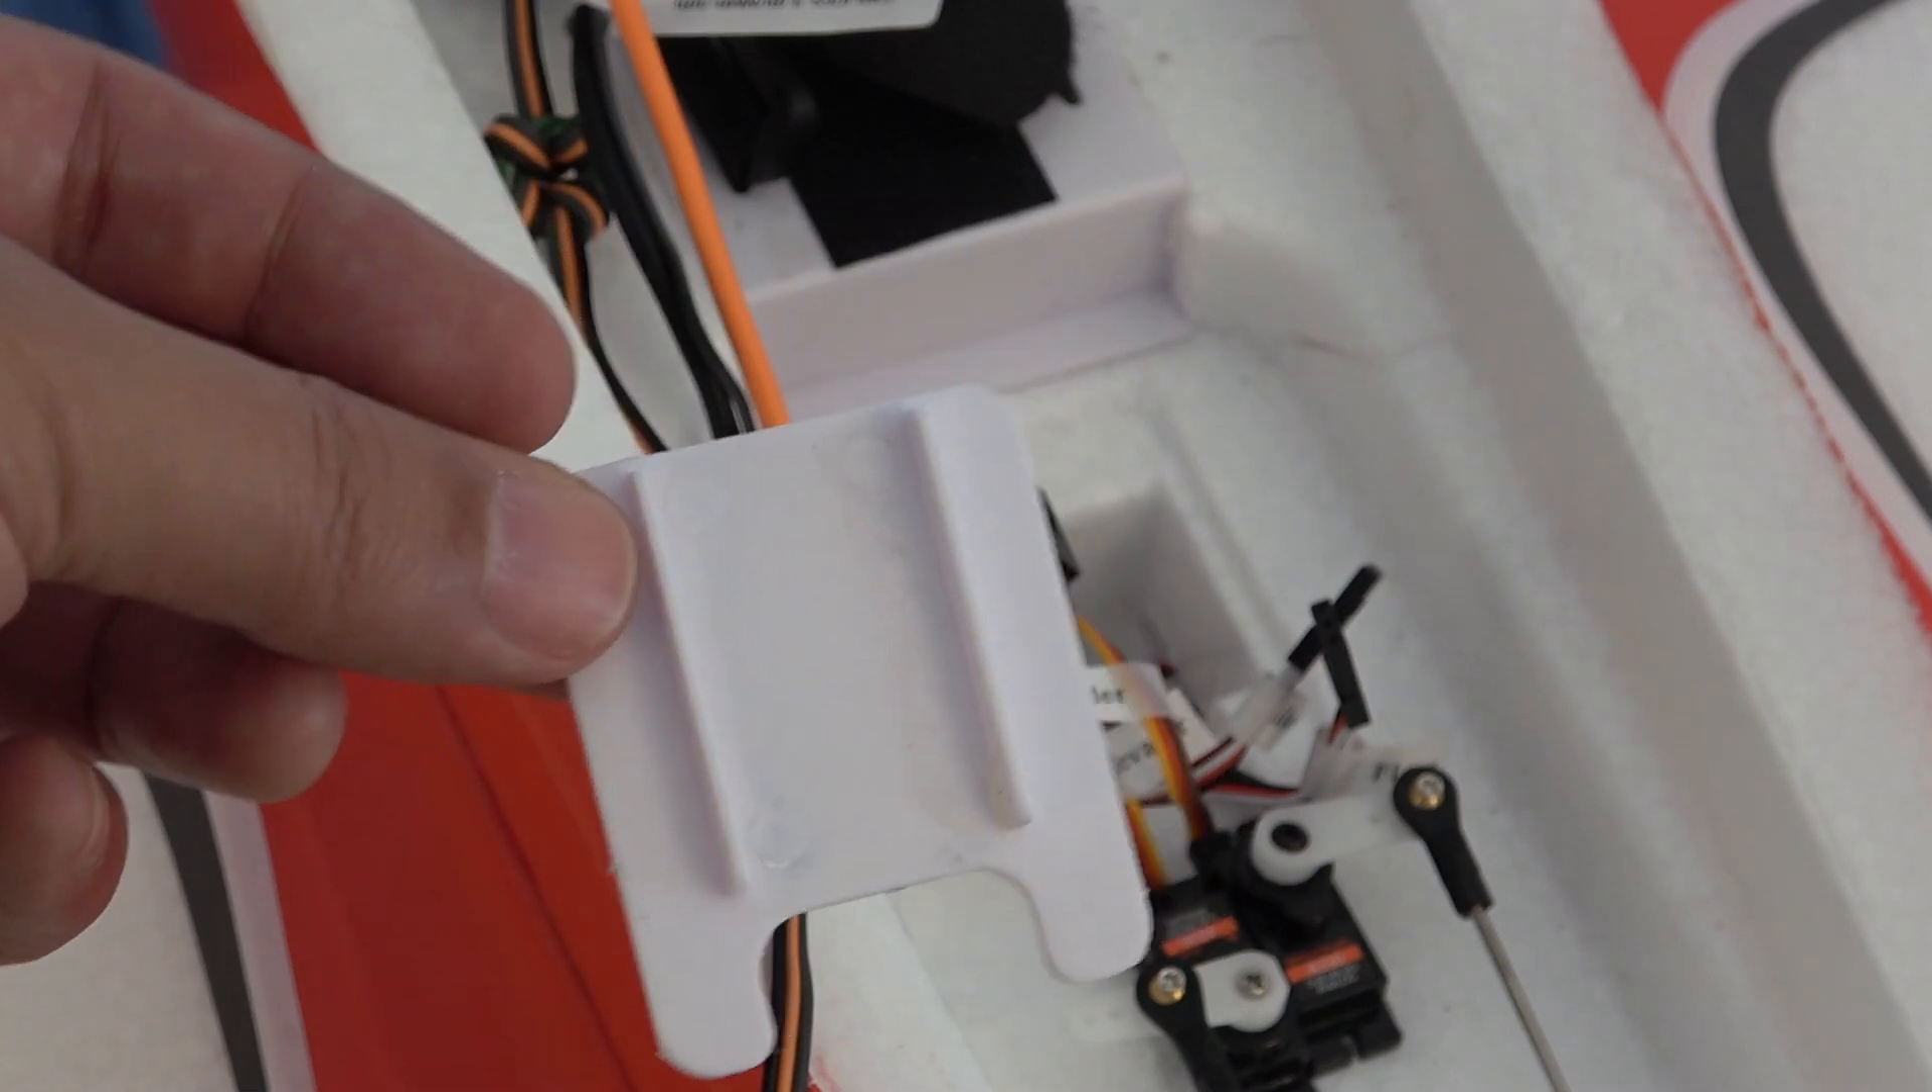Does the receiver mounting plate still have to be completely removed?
No.